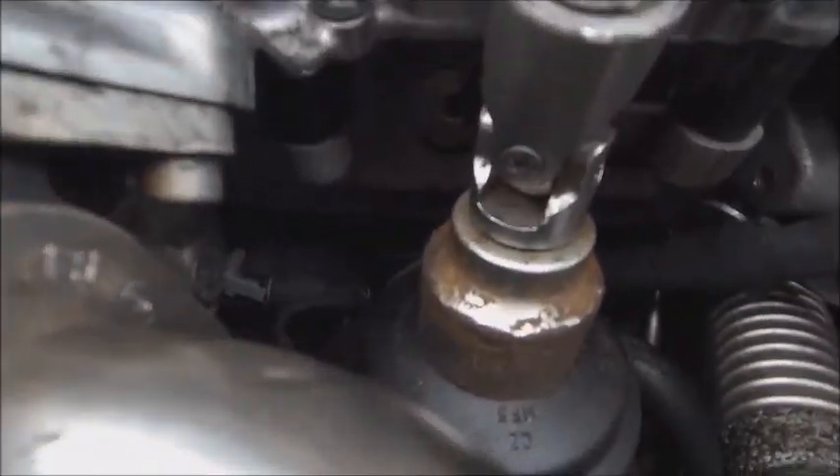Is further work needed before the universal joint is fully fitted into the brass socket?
No.